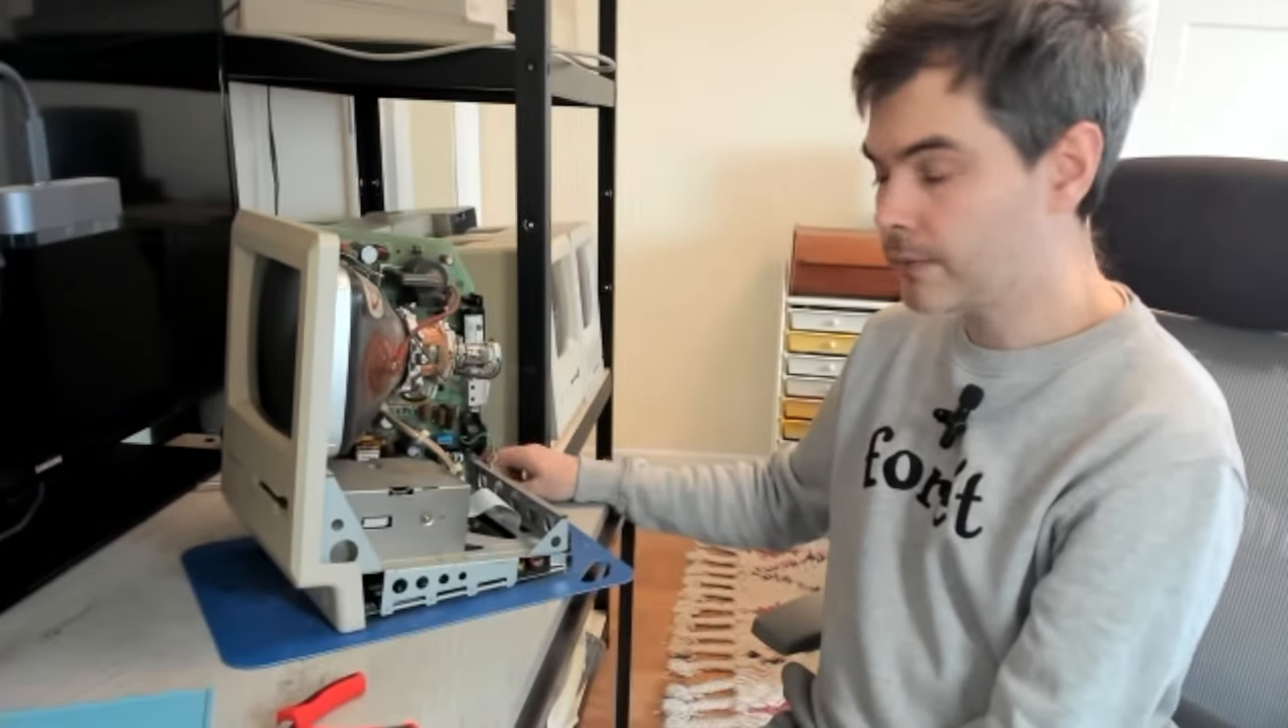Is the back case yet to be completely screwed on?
Yes.